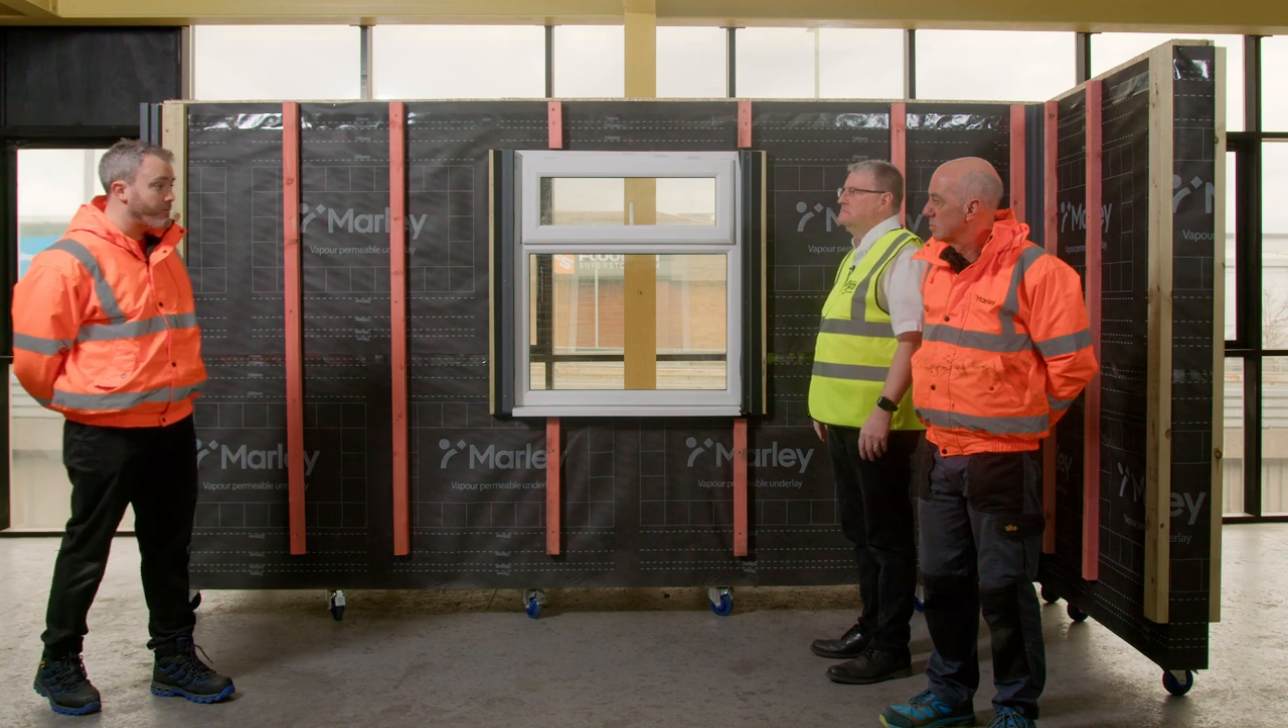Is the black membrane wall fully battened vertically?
Yes.